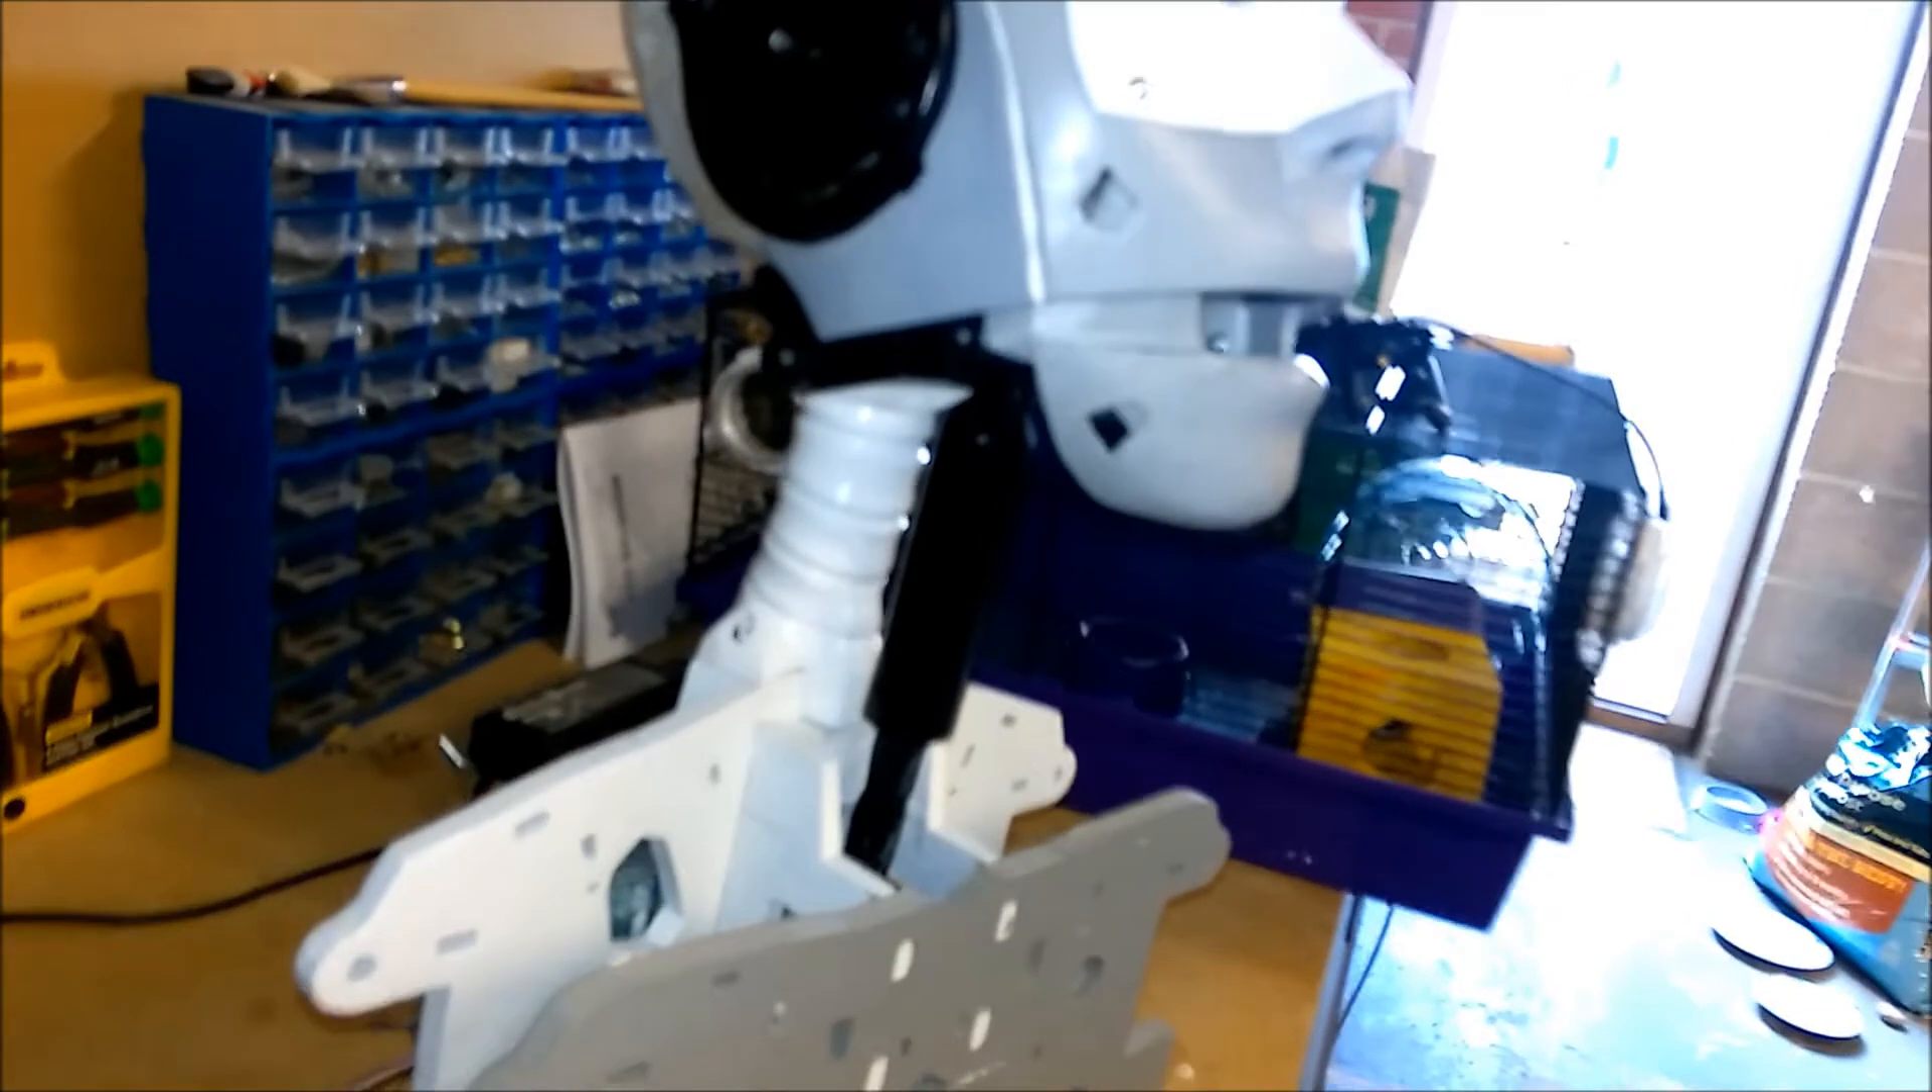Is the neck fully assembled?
Yes.